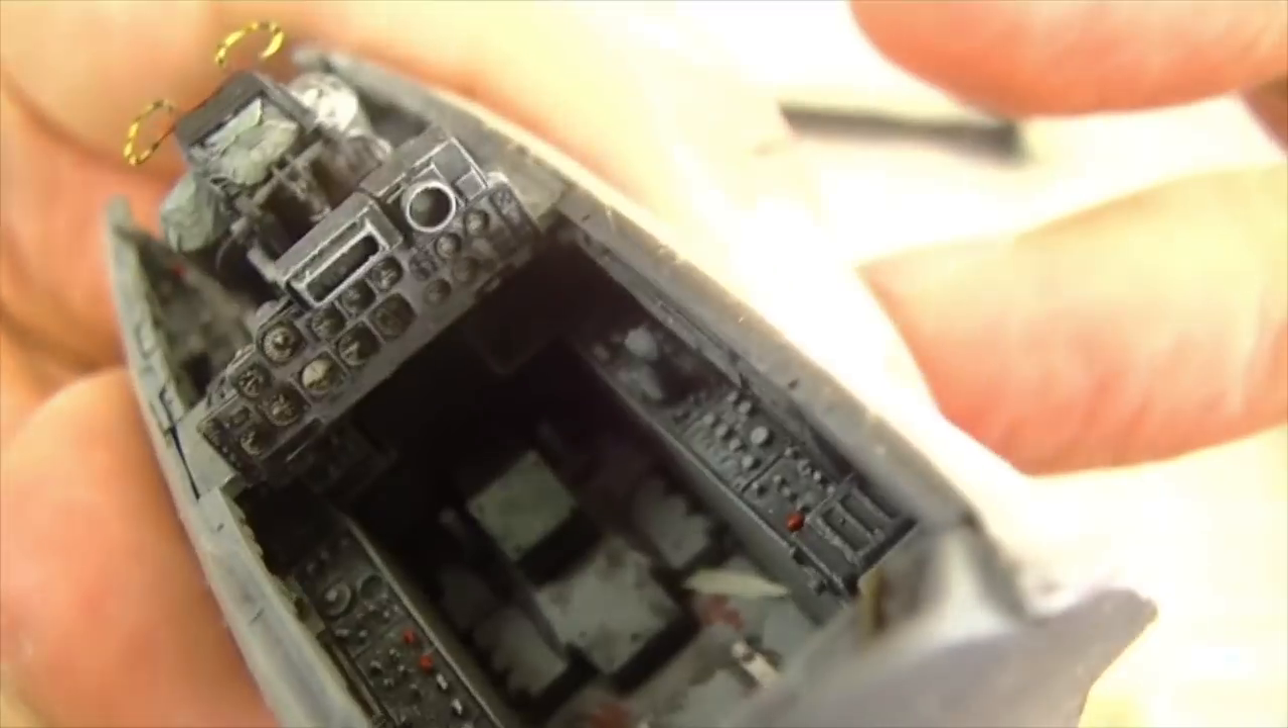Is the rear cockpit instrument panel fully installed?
Yes.